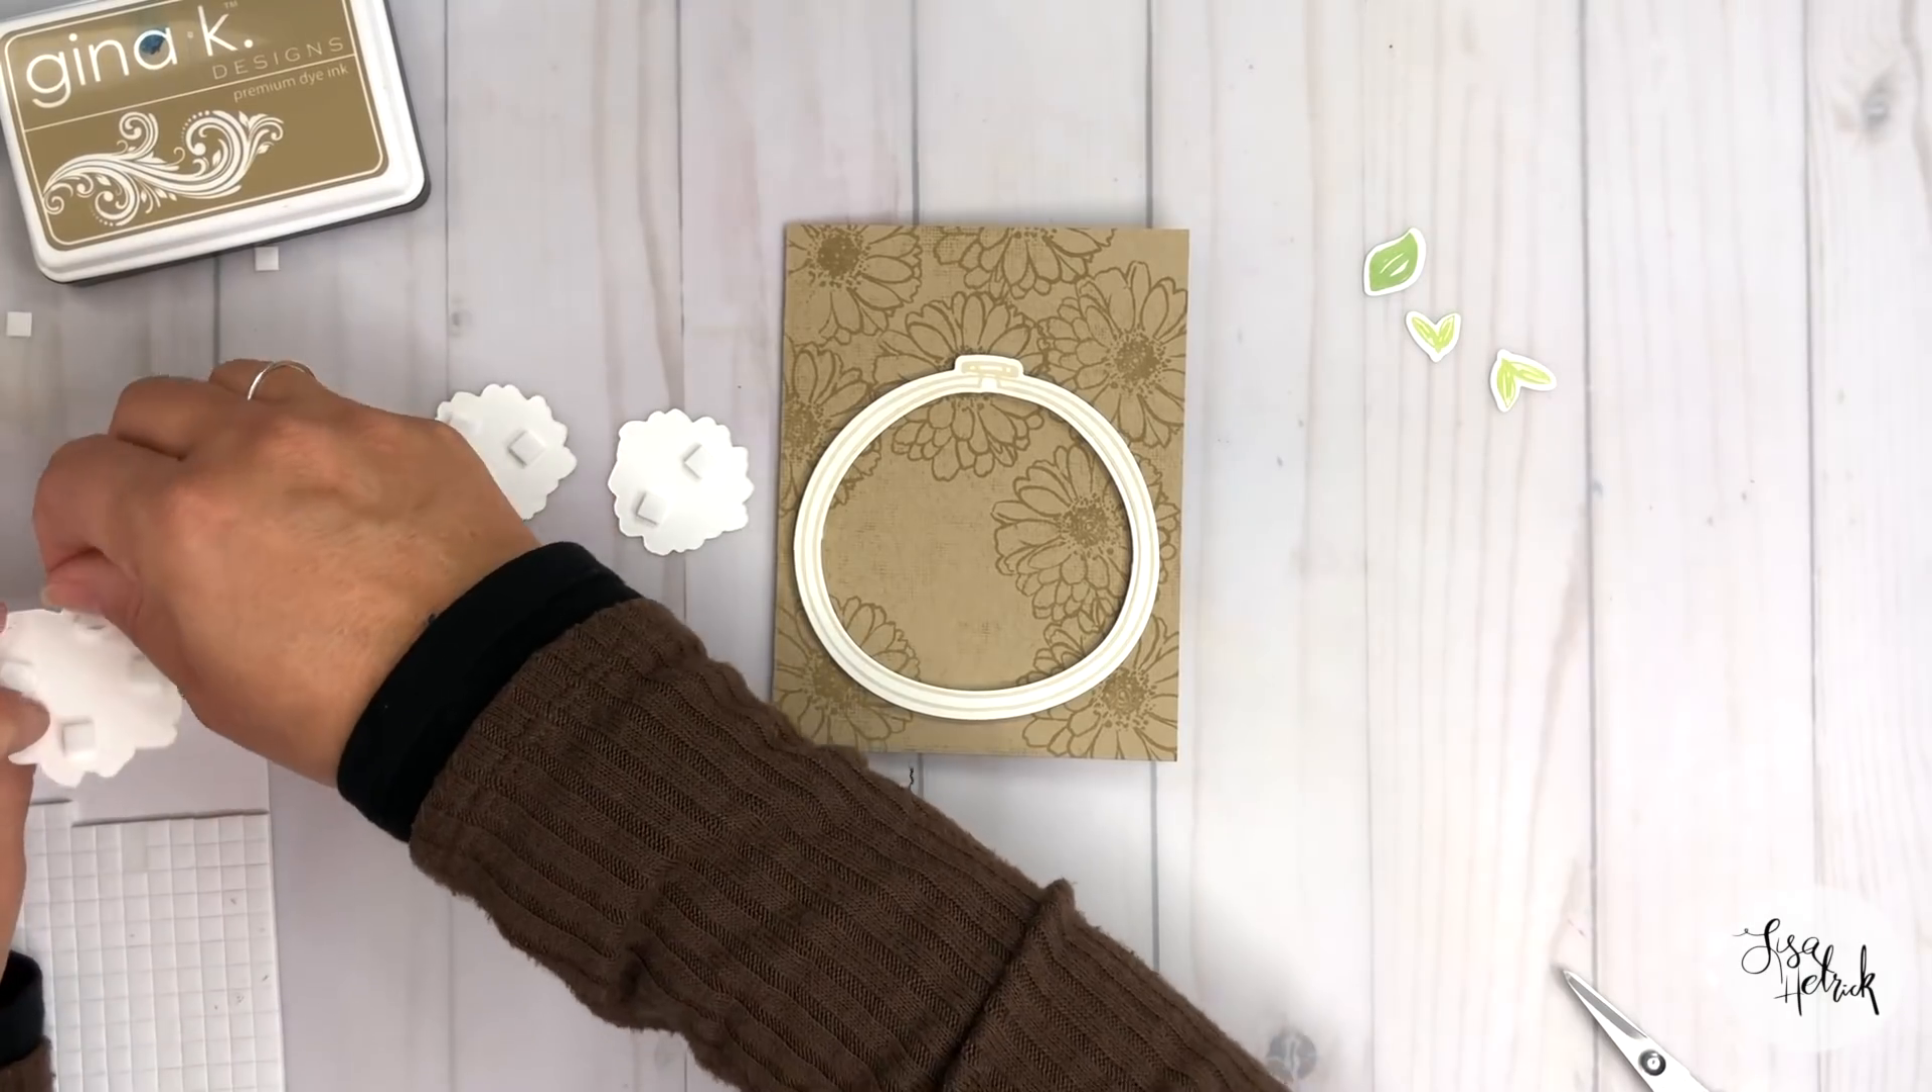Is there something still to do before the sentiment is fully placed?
Yes.